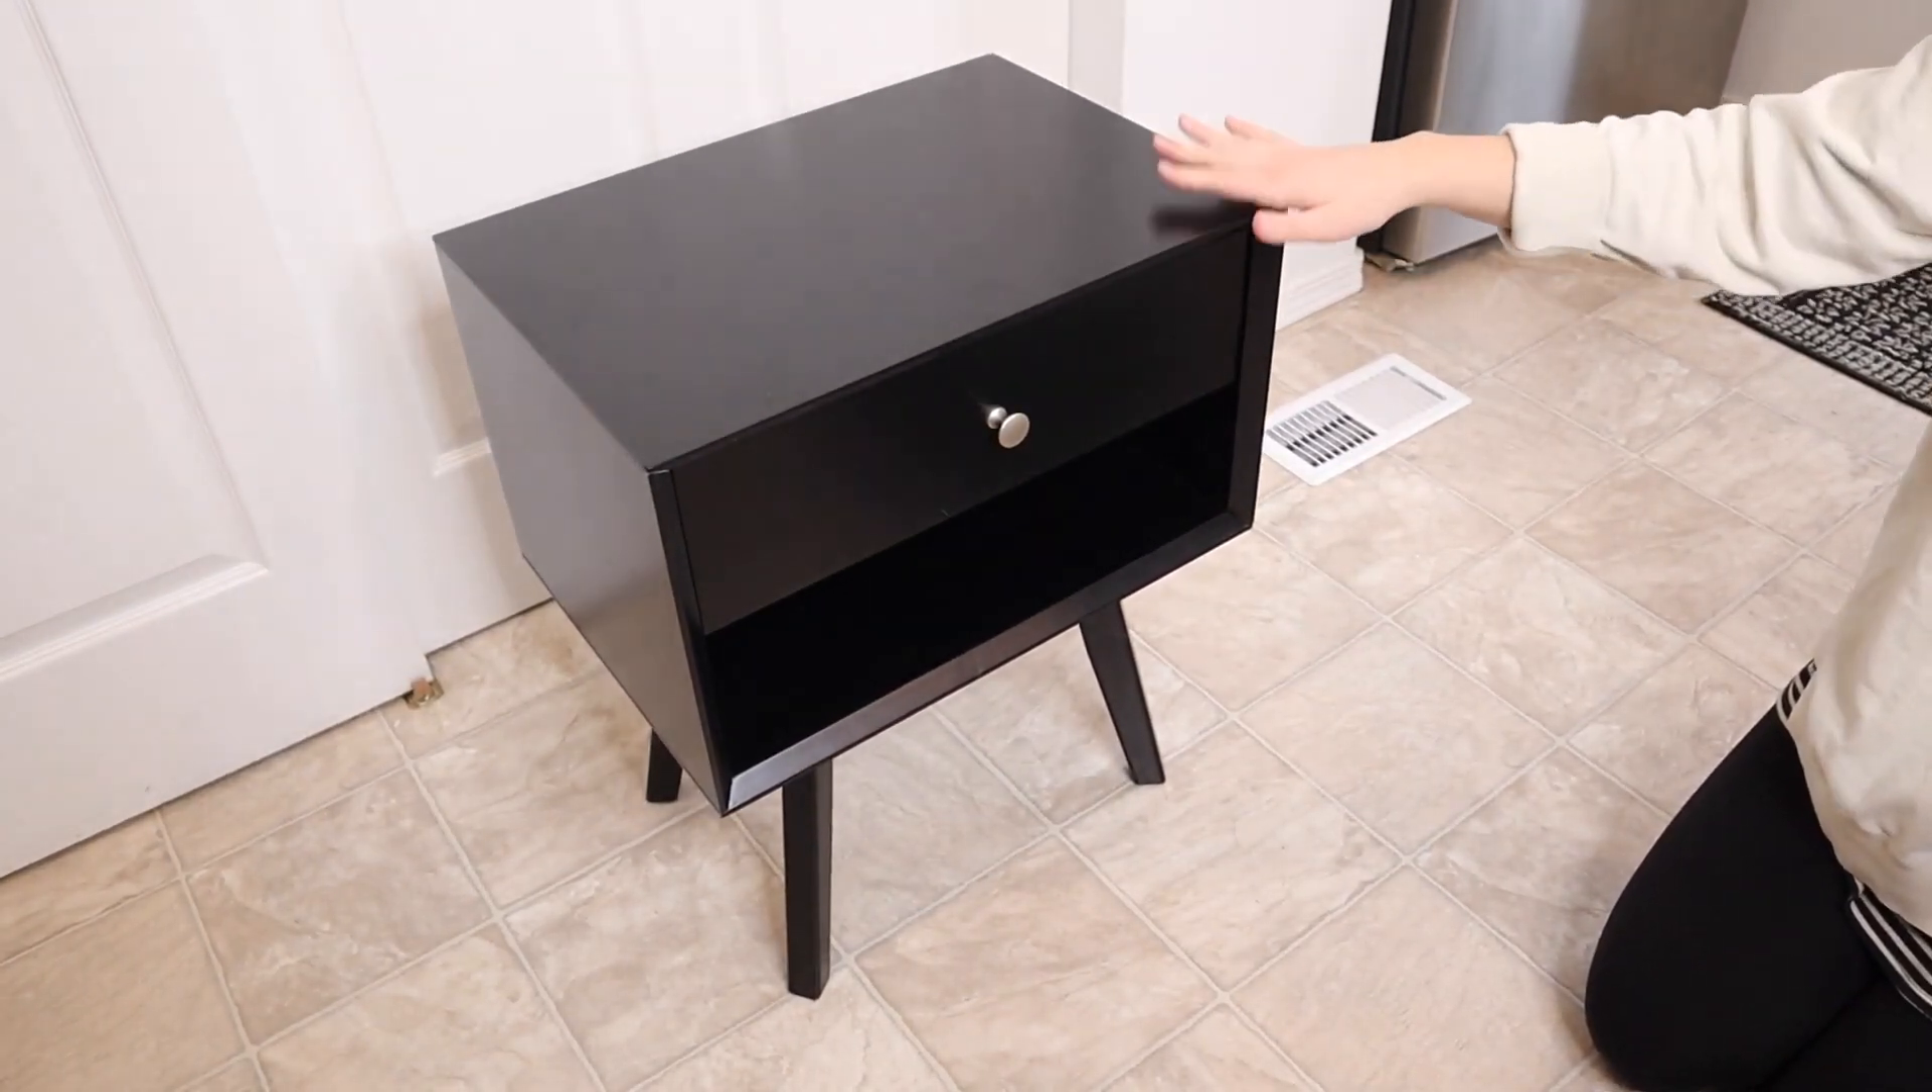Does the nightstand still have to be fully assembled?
No.